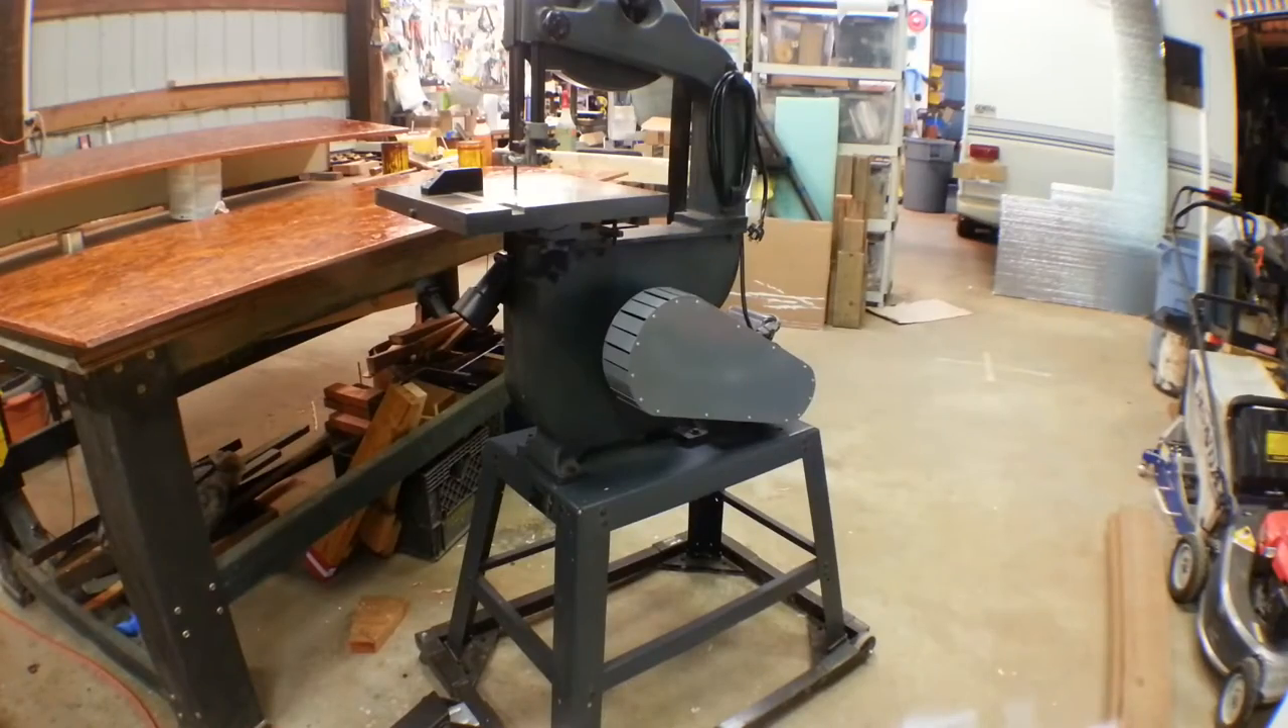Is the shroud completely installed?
Yes.